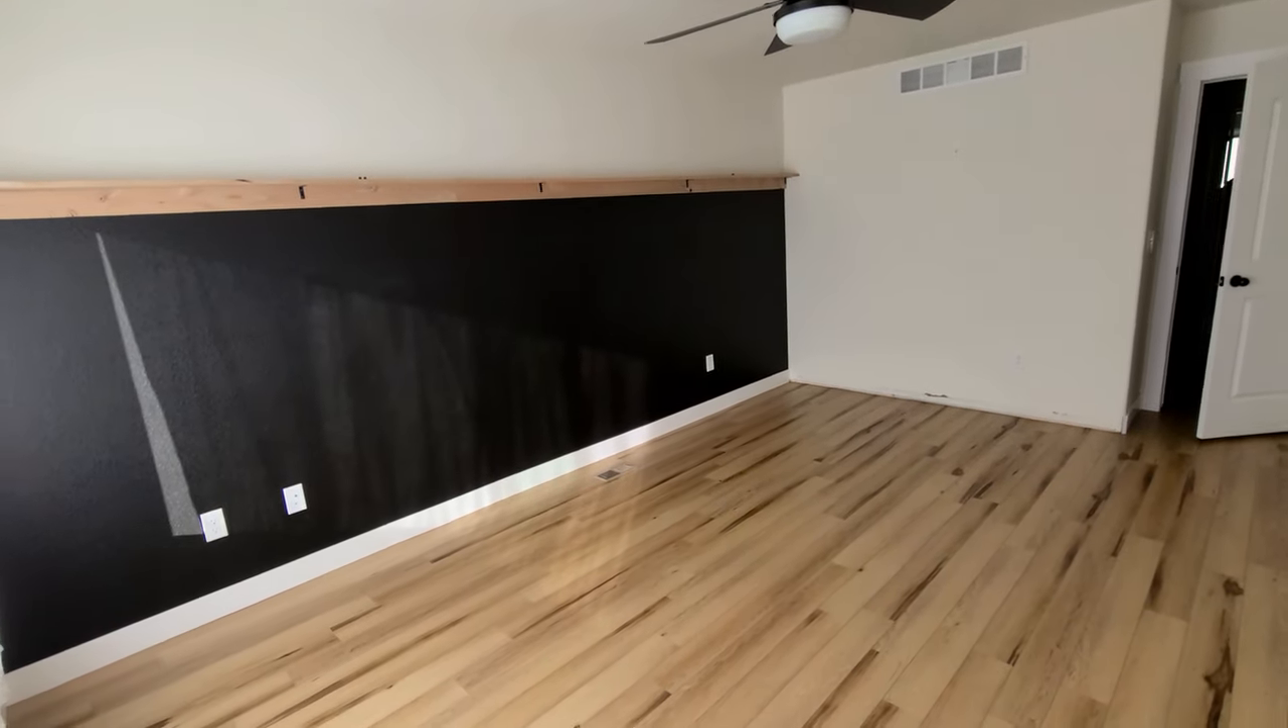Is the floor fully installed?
Yes.